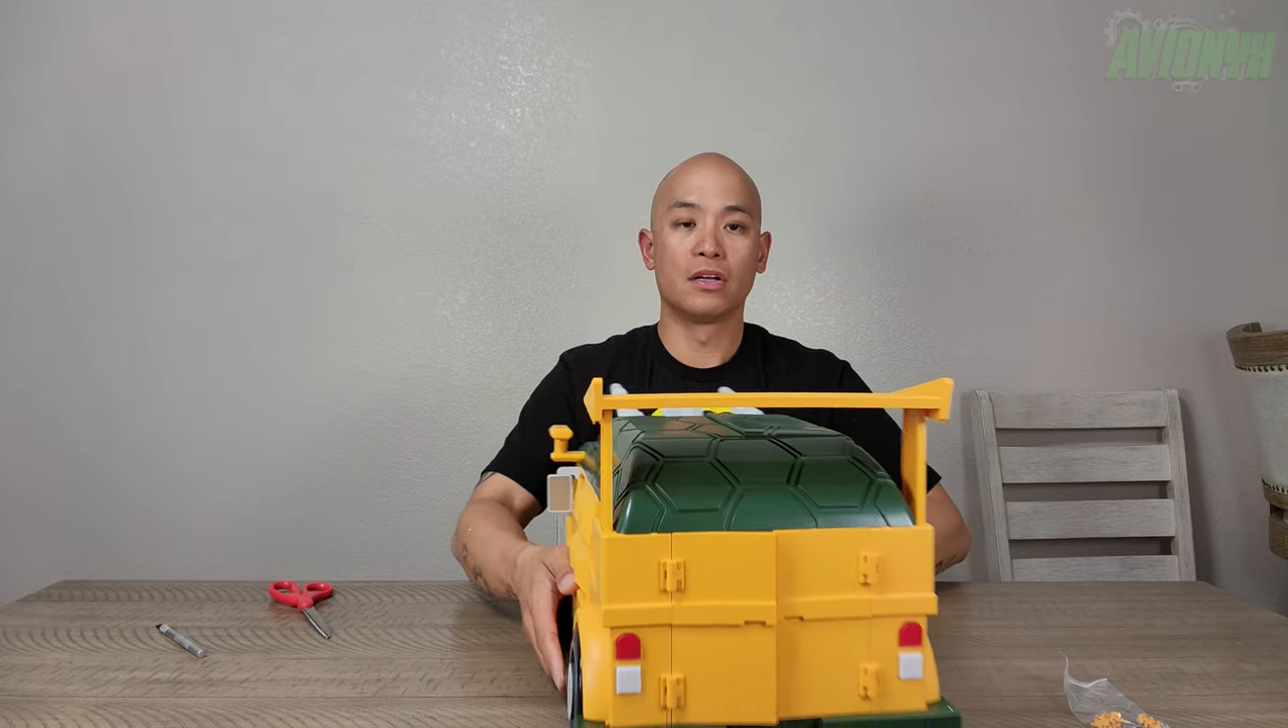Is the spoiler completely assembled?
Yes.